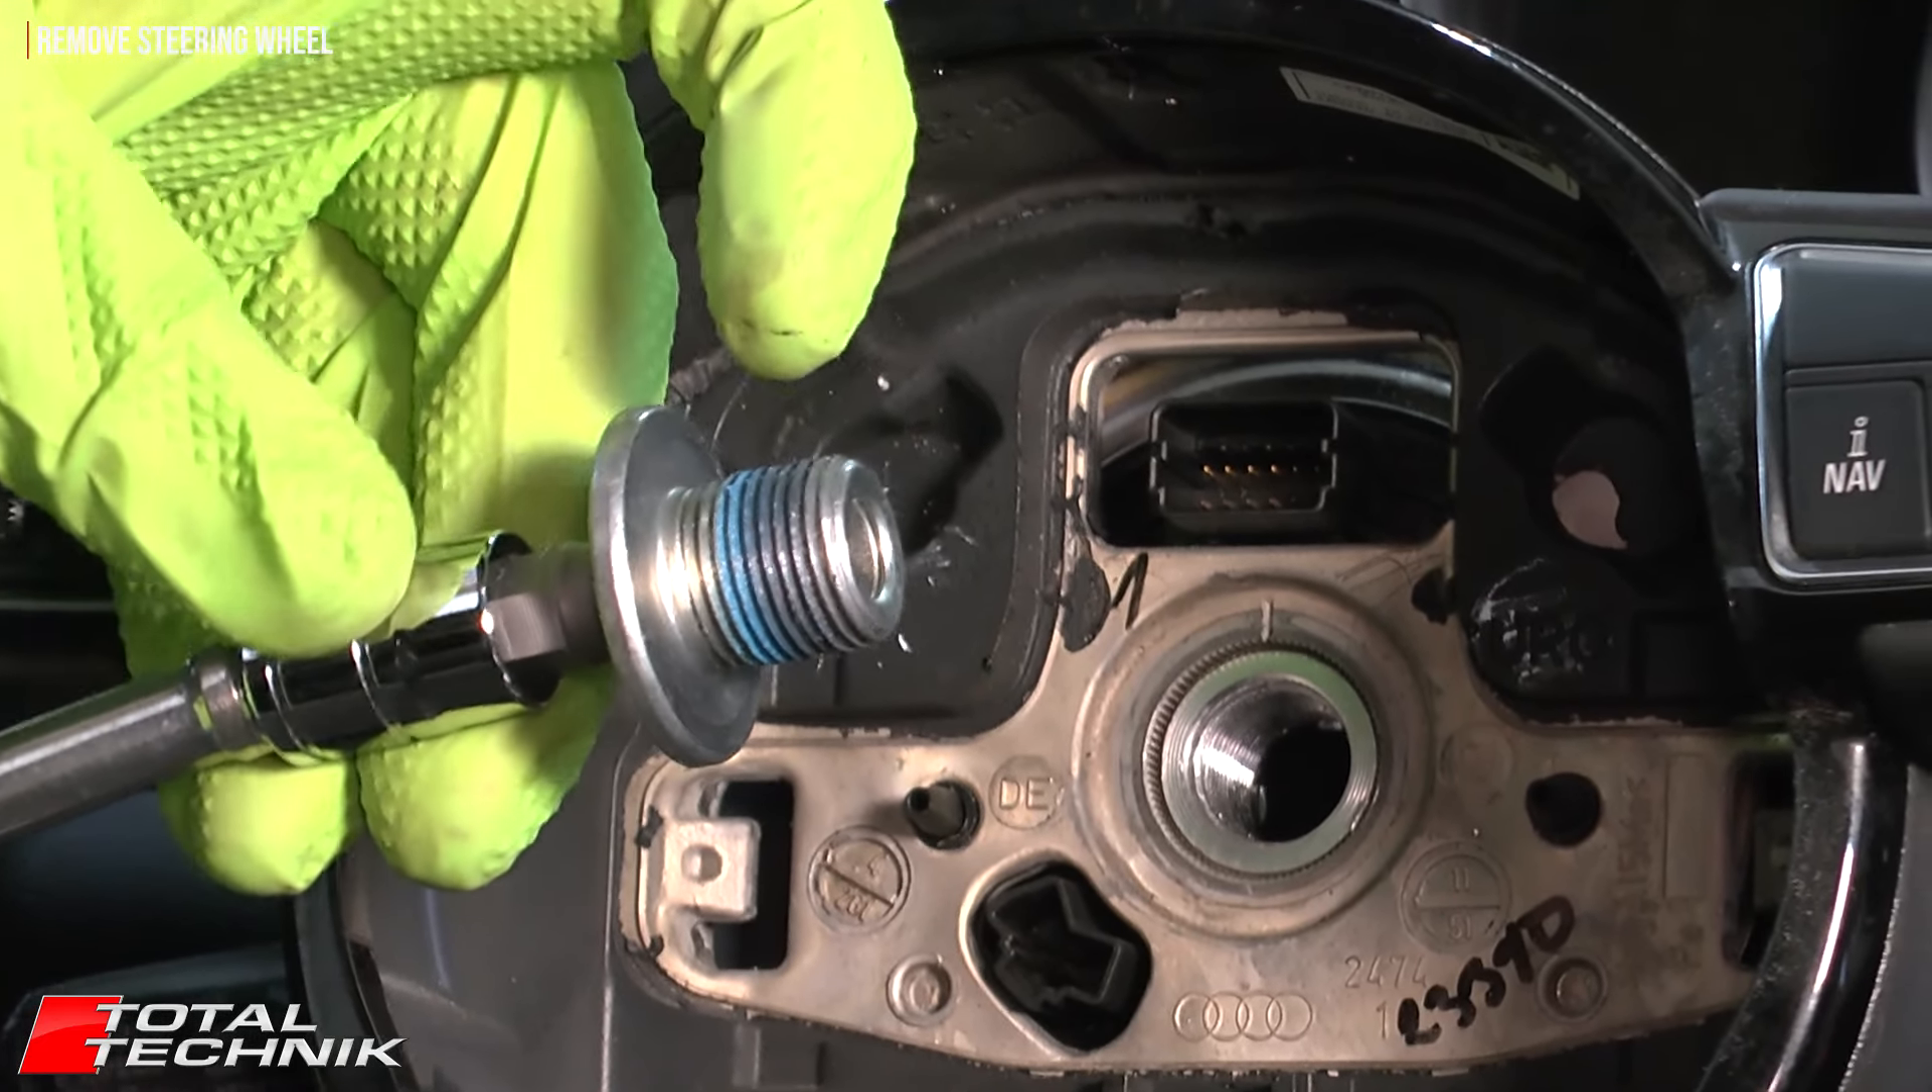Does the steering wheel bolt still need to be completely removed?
No.